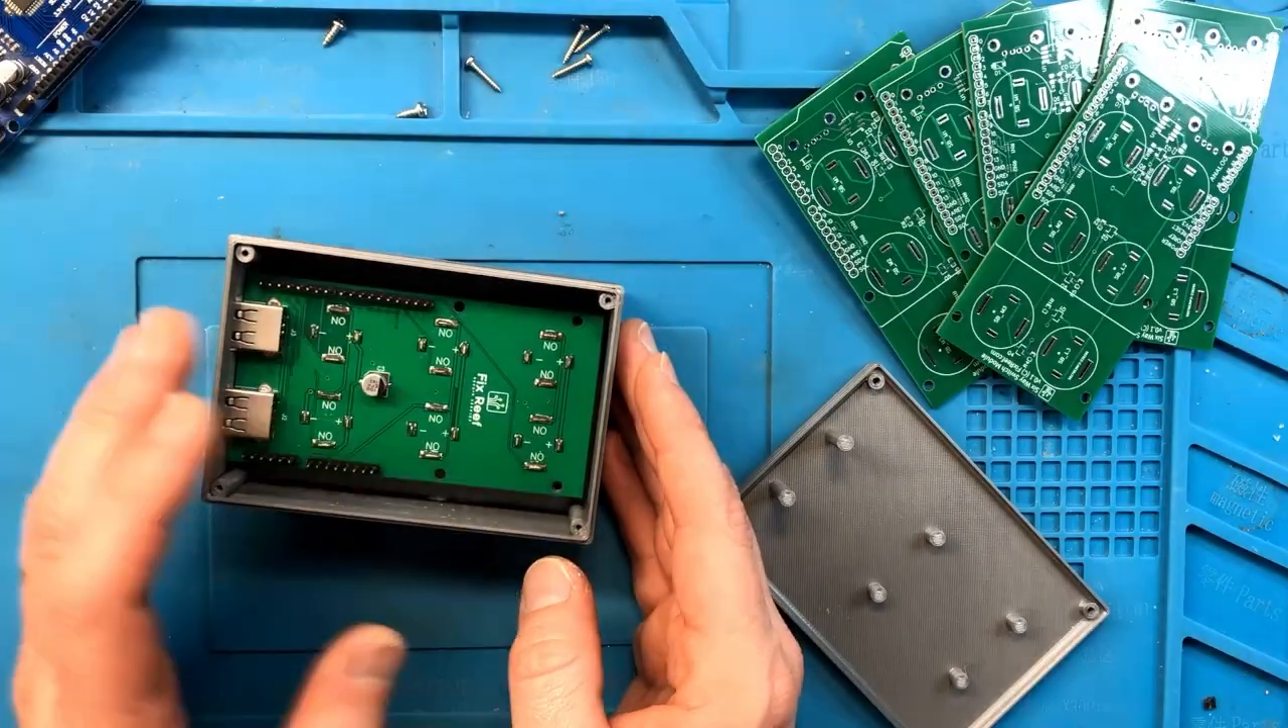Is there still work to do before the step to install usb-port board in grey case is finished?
No.